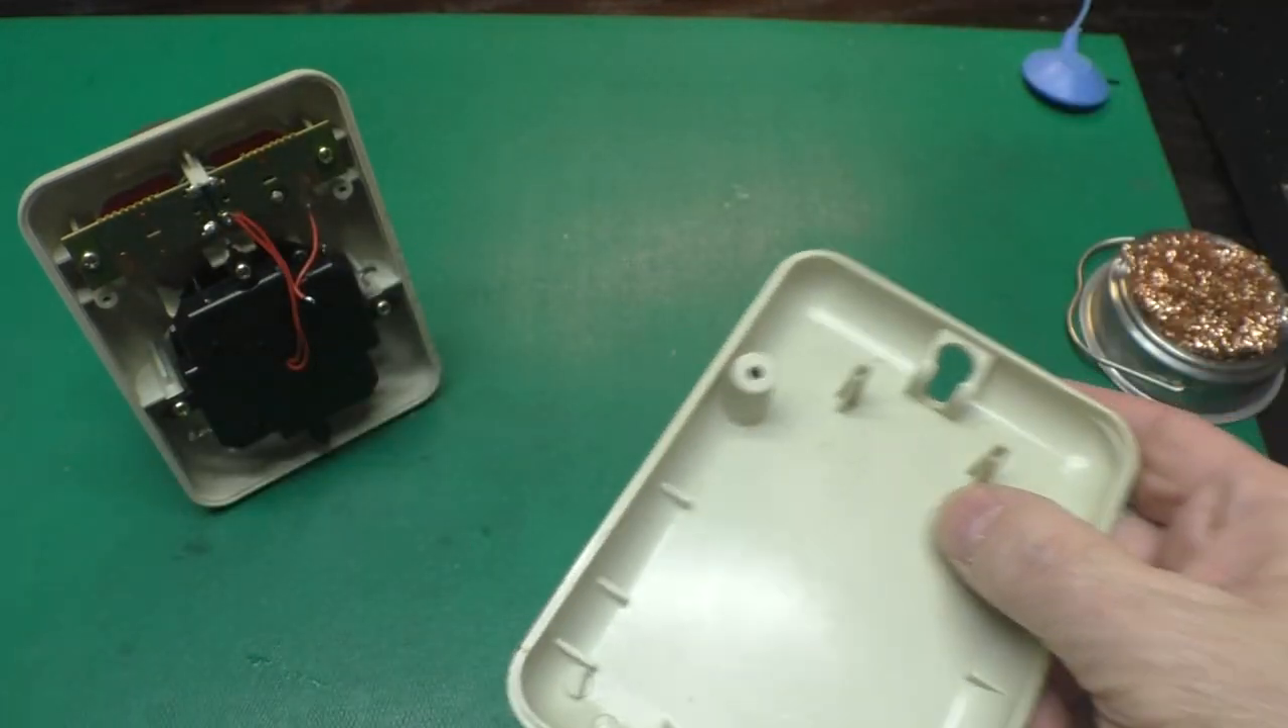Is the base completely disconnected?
Yes.